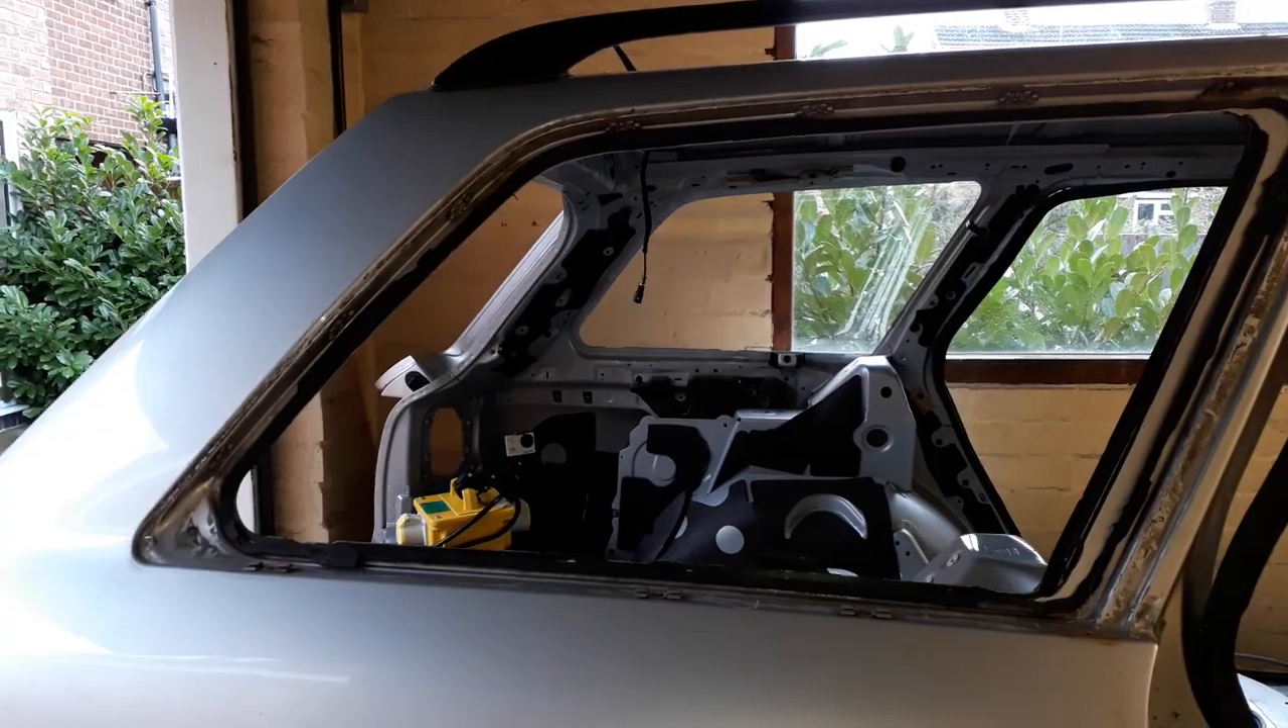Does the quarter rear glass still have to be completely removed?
No.